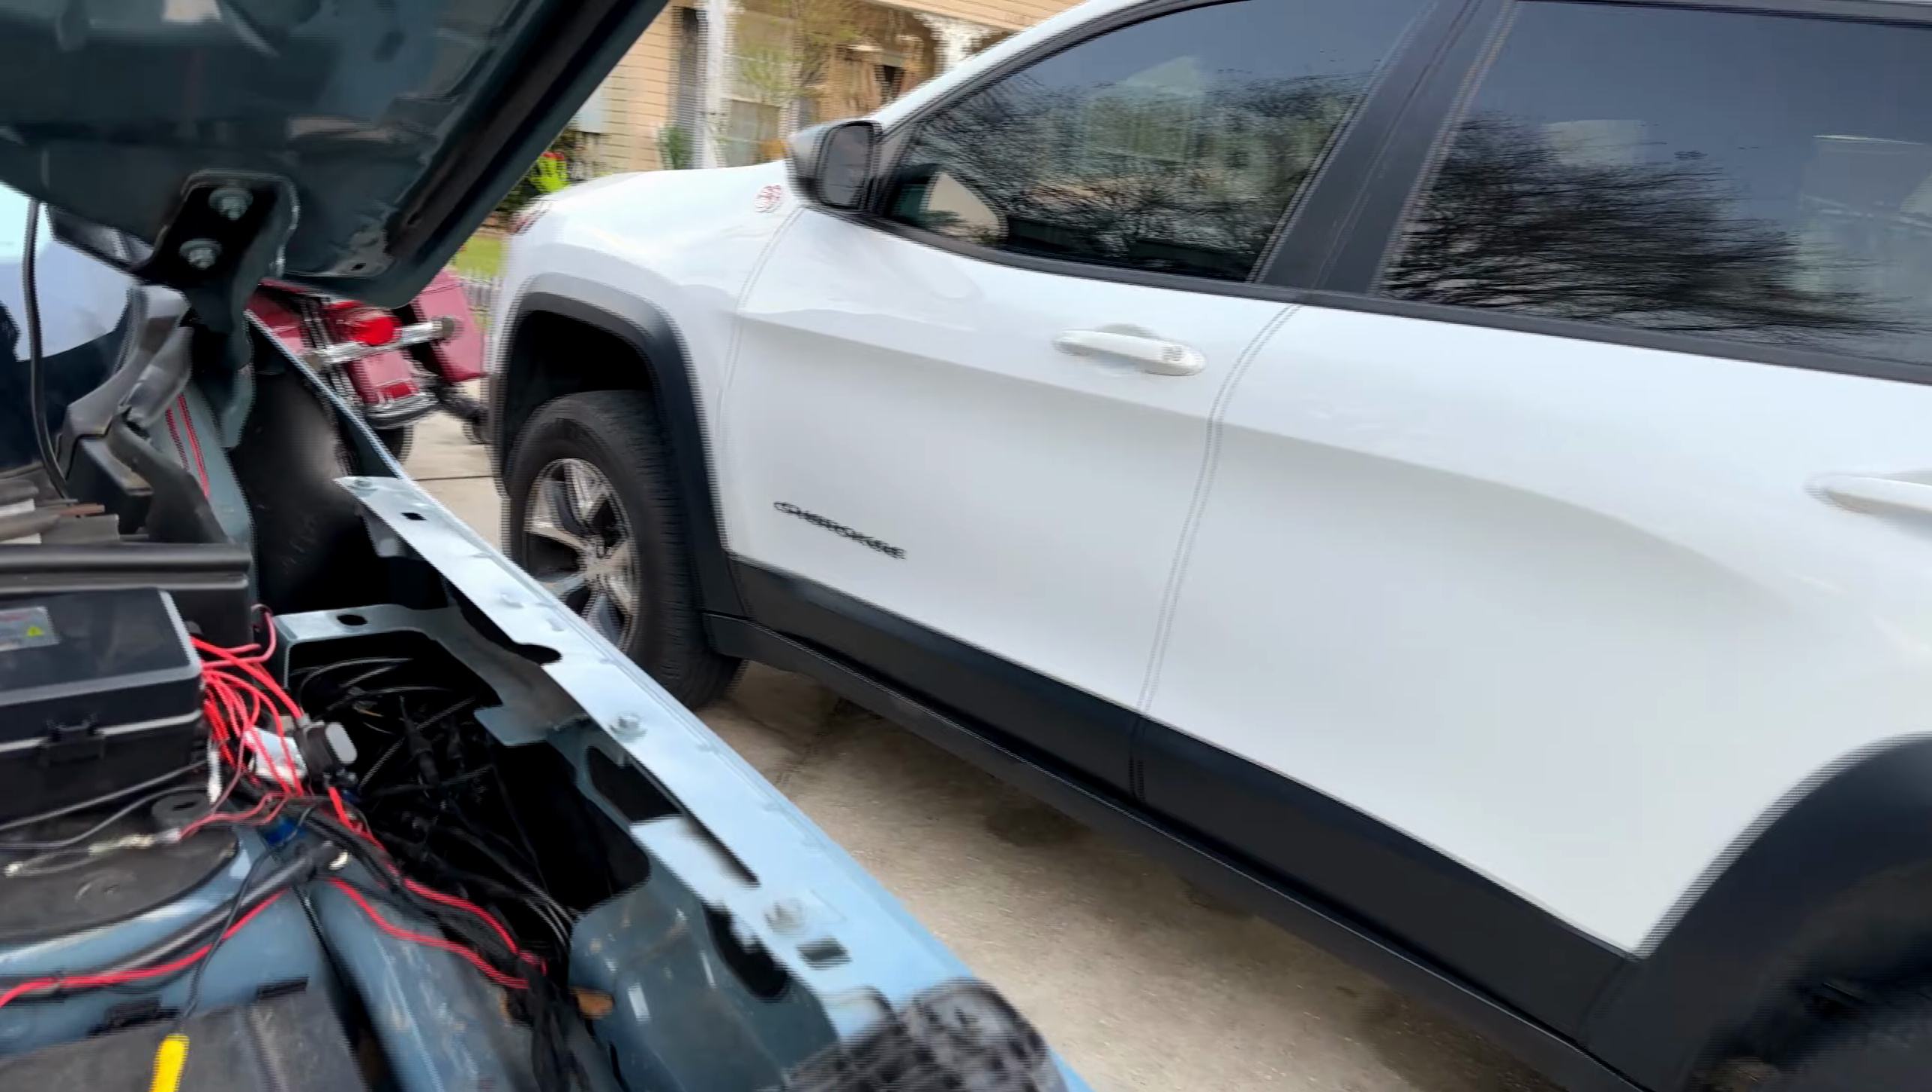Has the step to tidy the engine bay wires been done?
No.